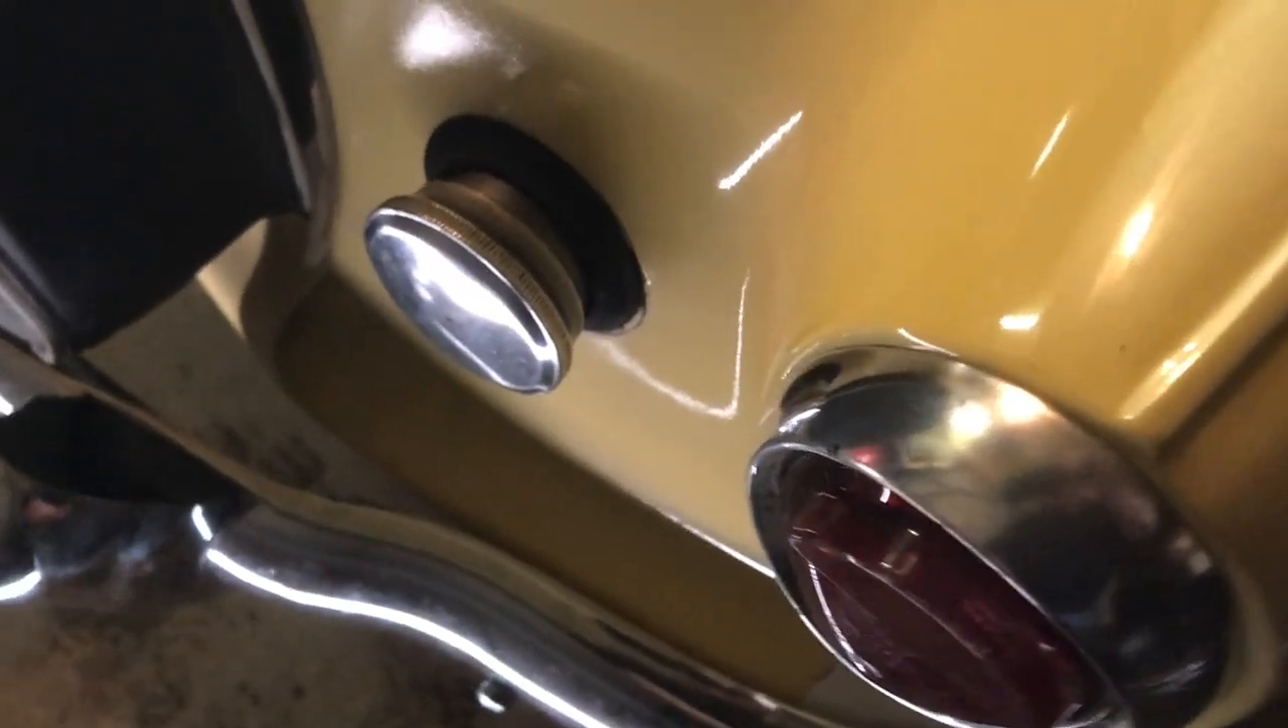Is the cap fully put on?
Yes.